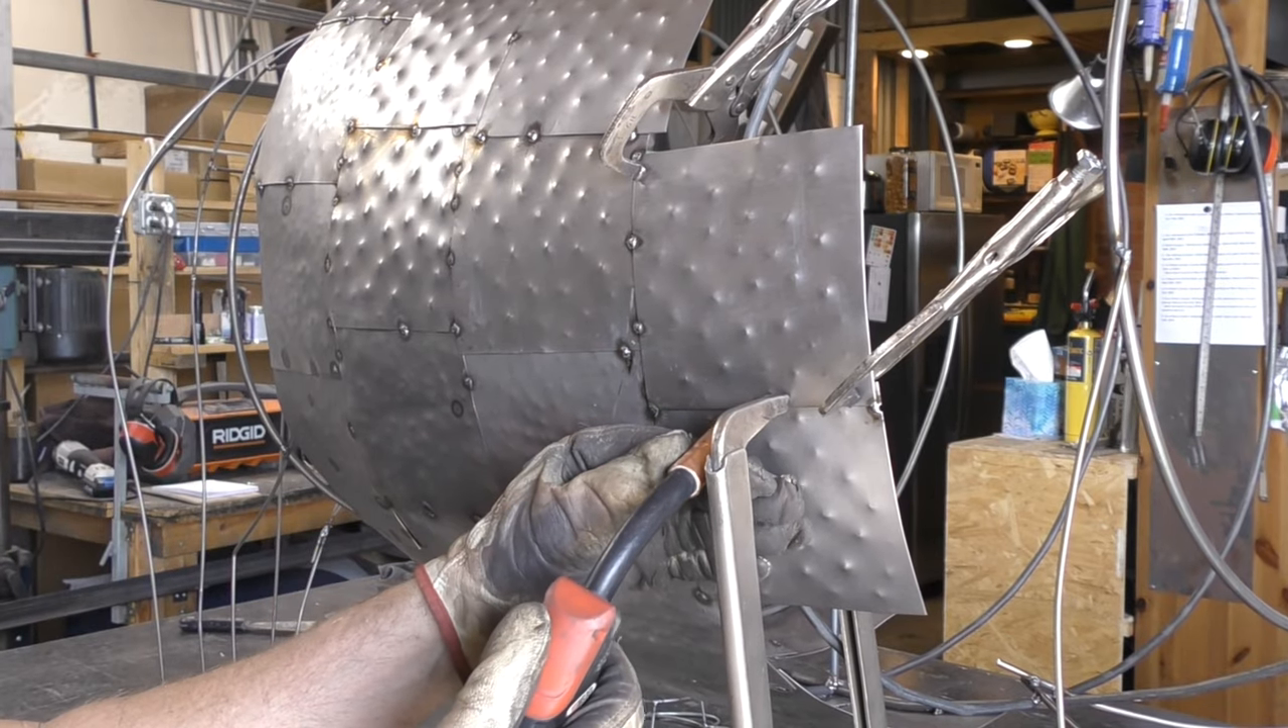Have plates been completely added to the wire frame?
No.